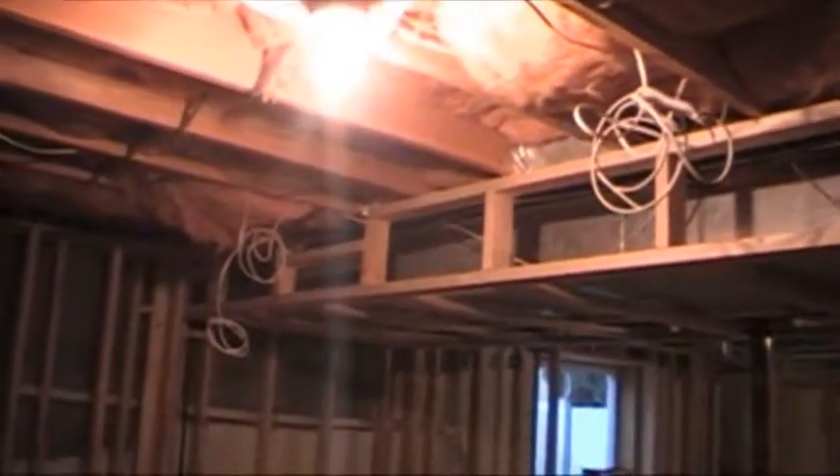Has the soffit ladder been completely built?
Yes.